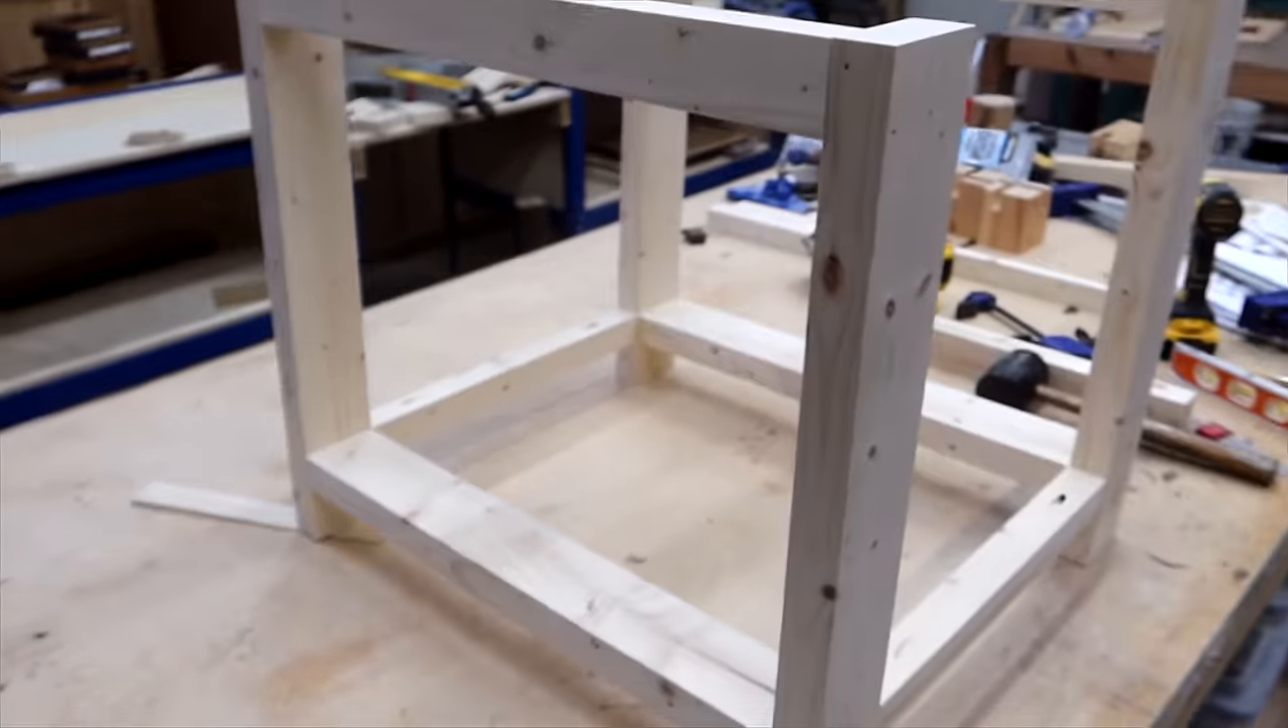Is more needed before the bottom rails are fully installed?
No.